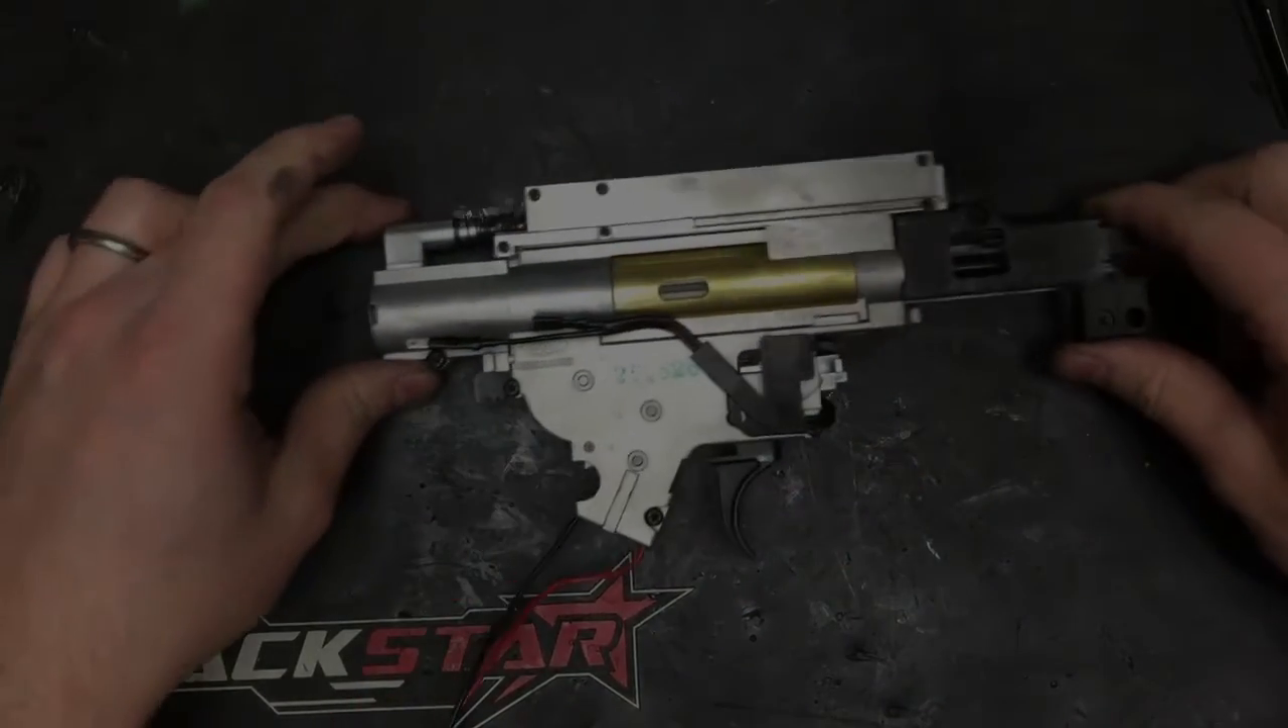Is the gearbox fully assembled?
Yes.